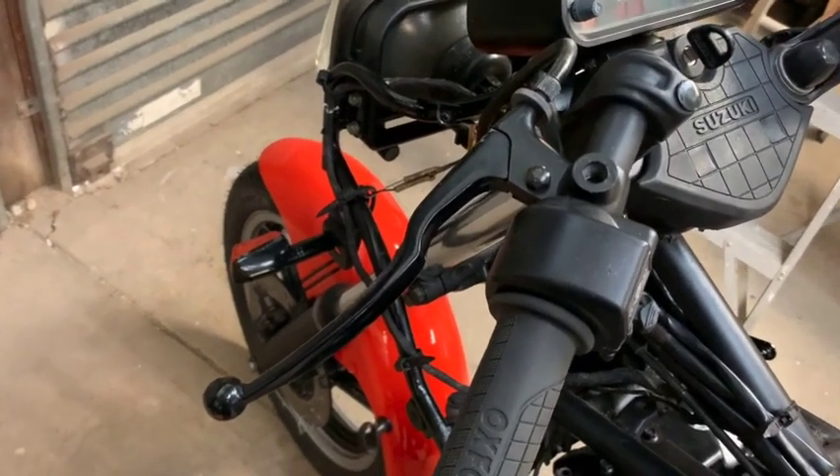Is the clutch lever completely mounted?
Yes.